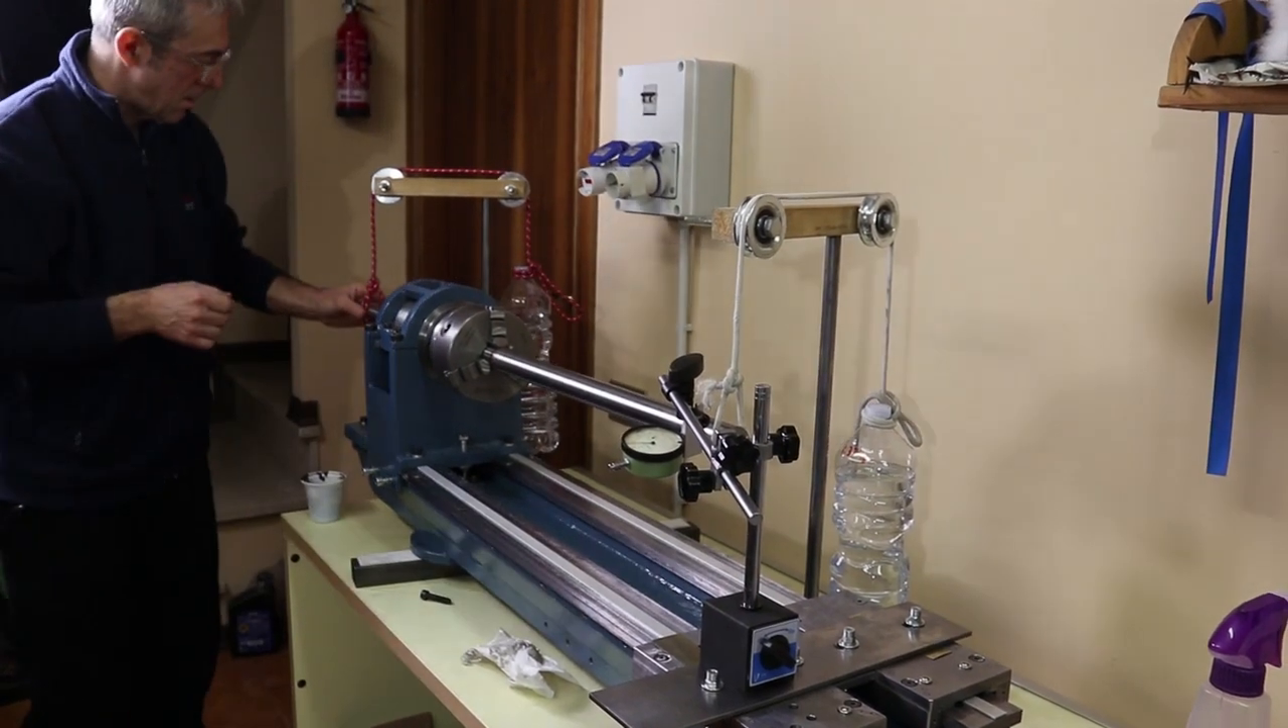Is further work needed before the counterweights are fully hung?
No.